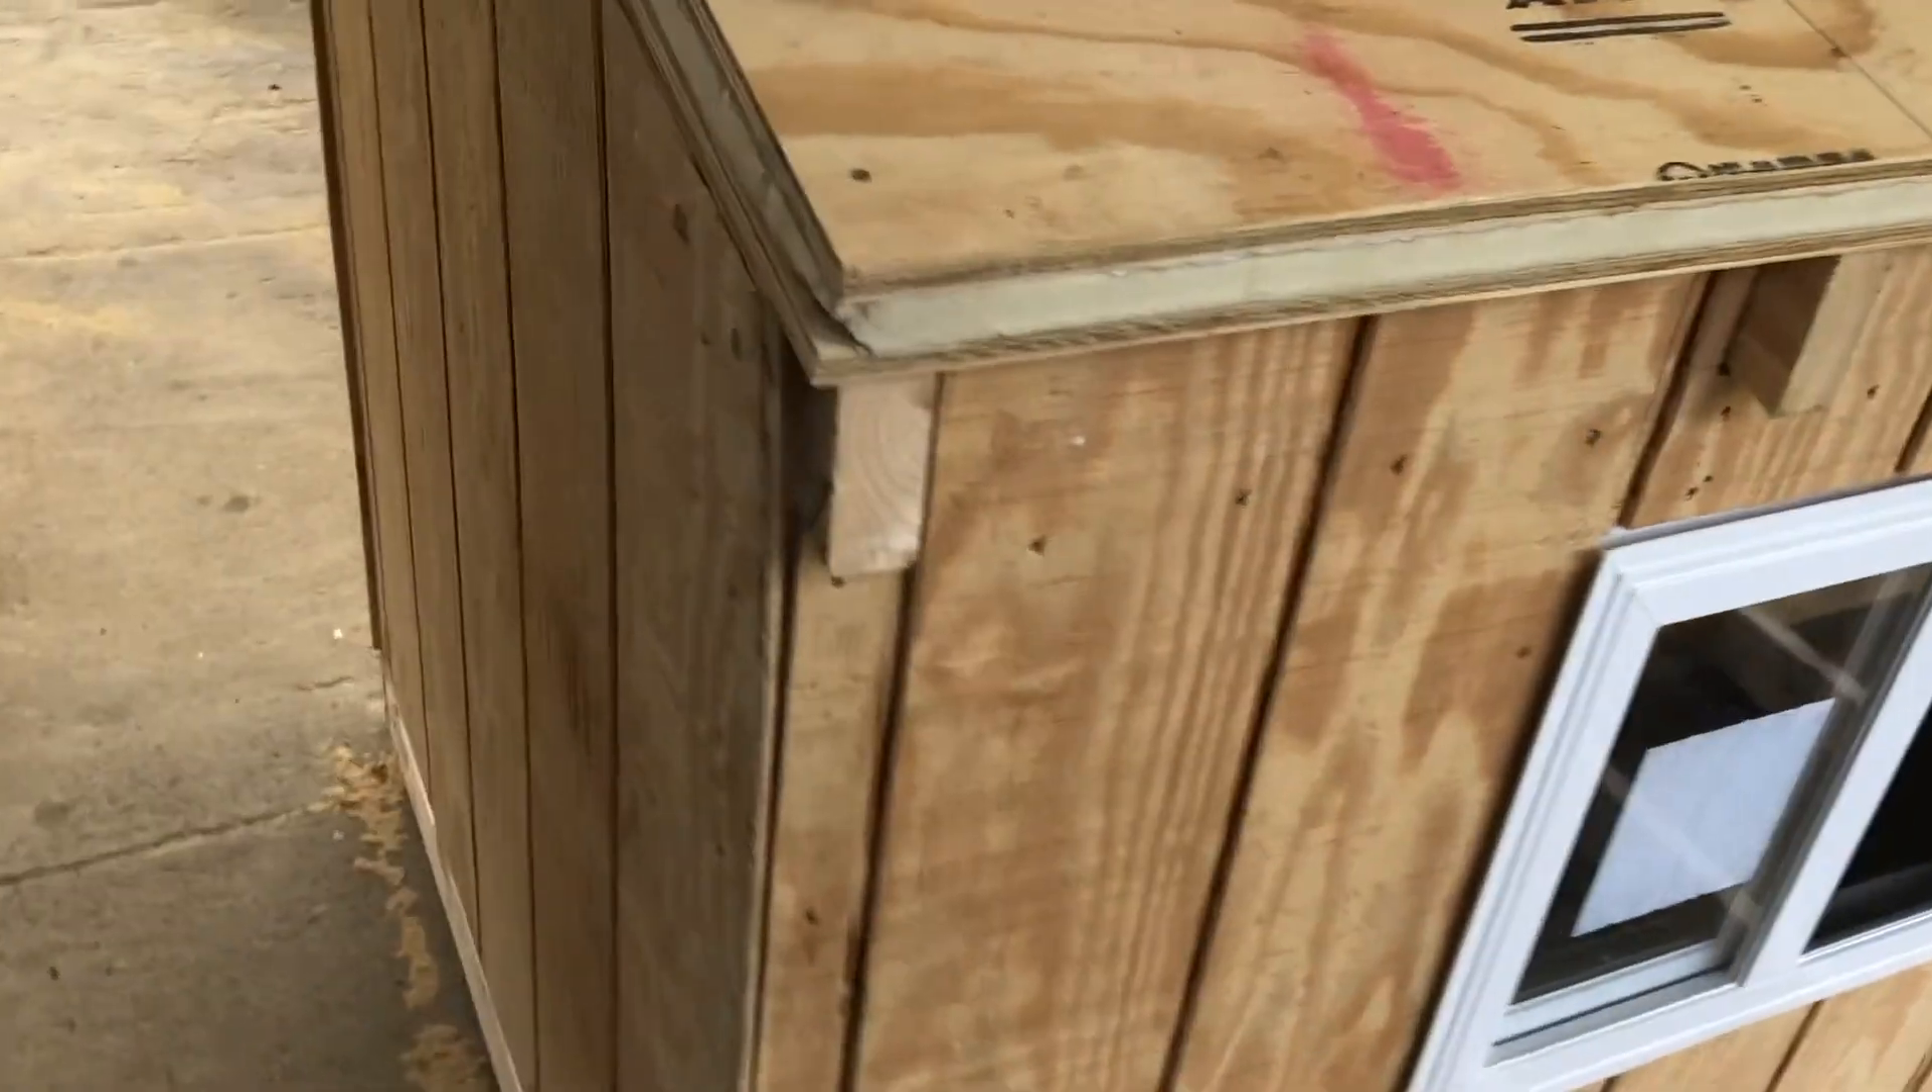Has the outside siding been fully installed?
Yes.